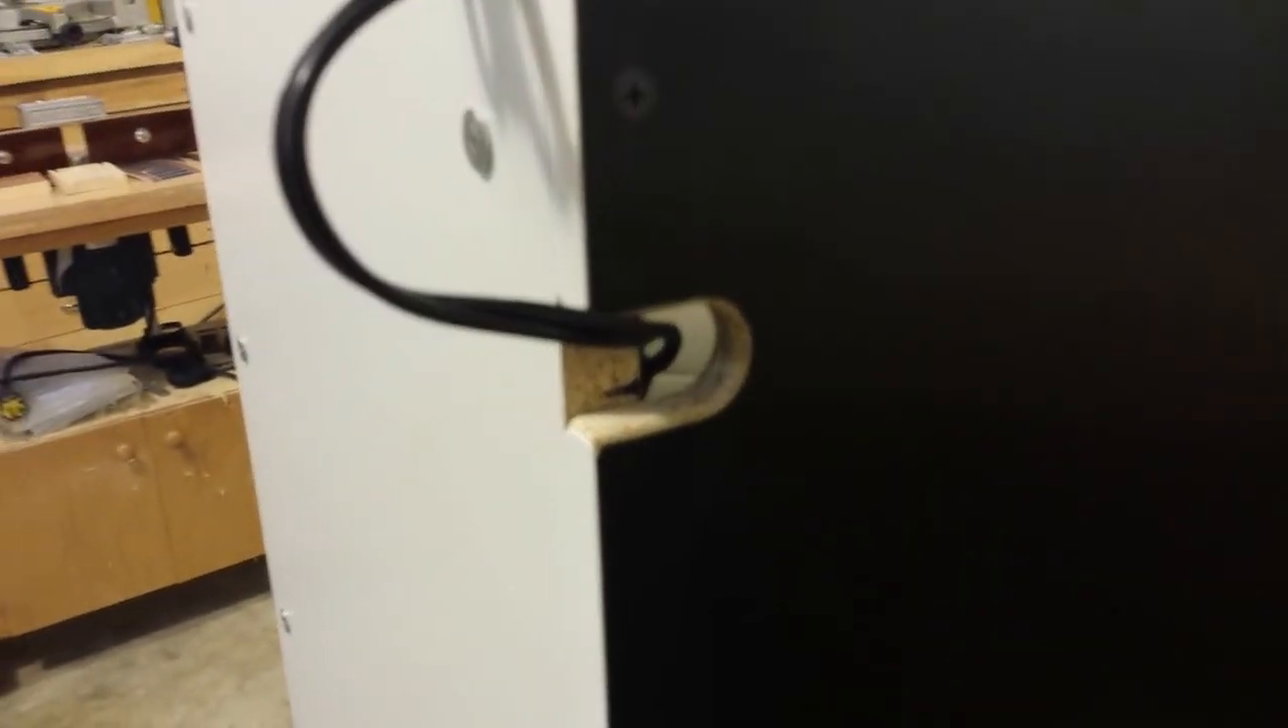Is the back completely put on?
Yes.